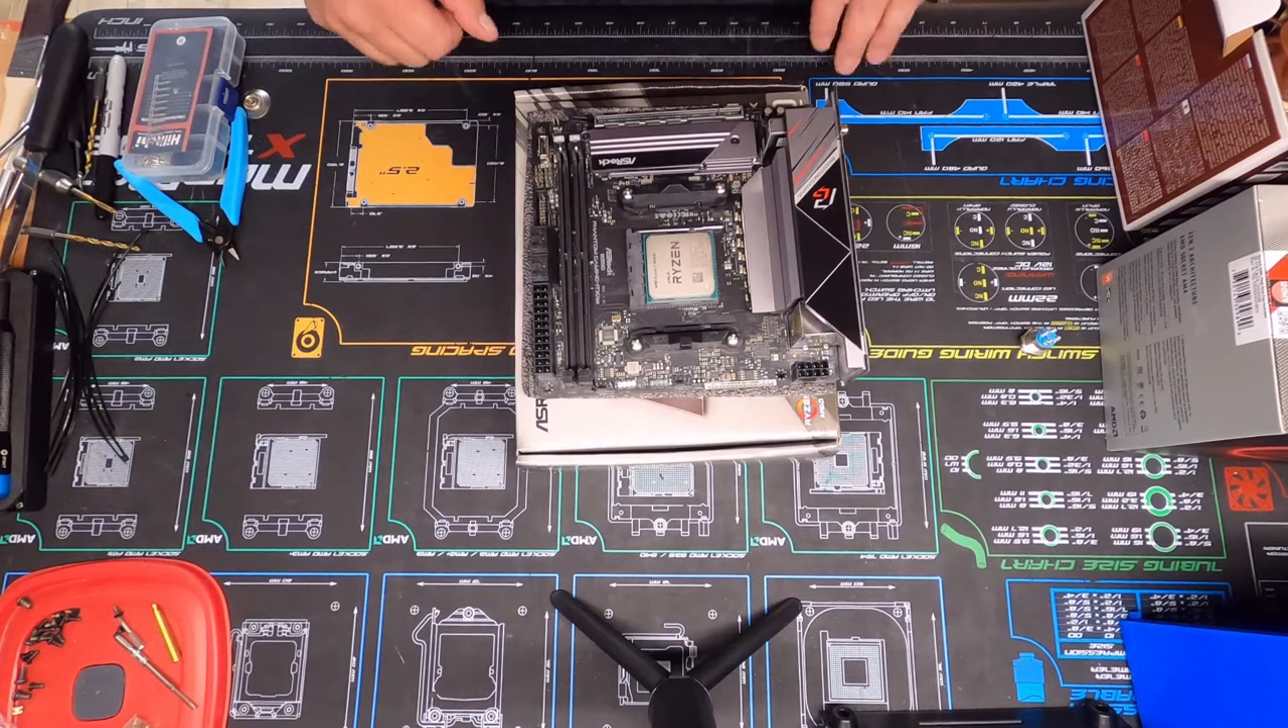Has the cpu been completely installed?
Yes.